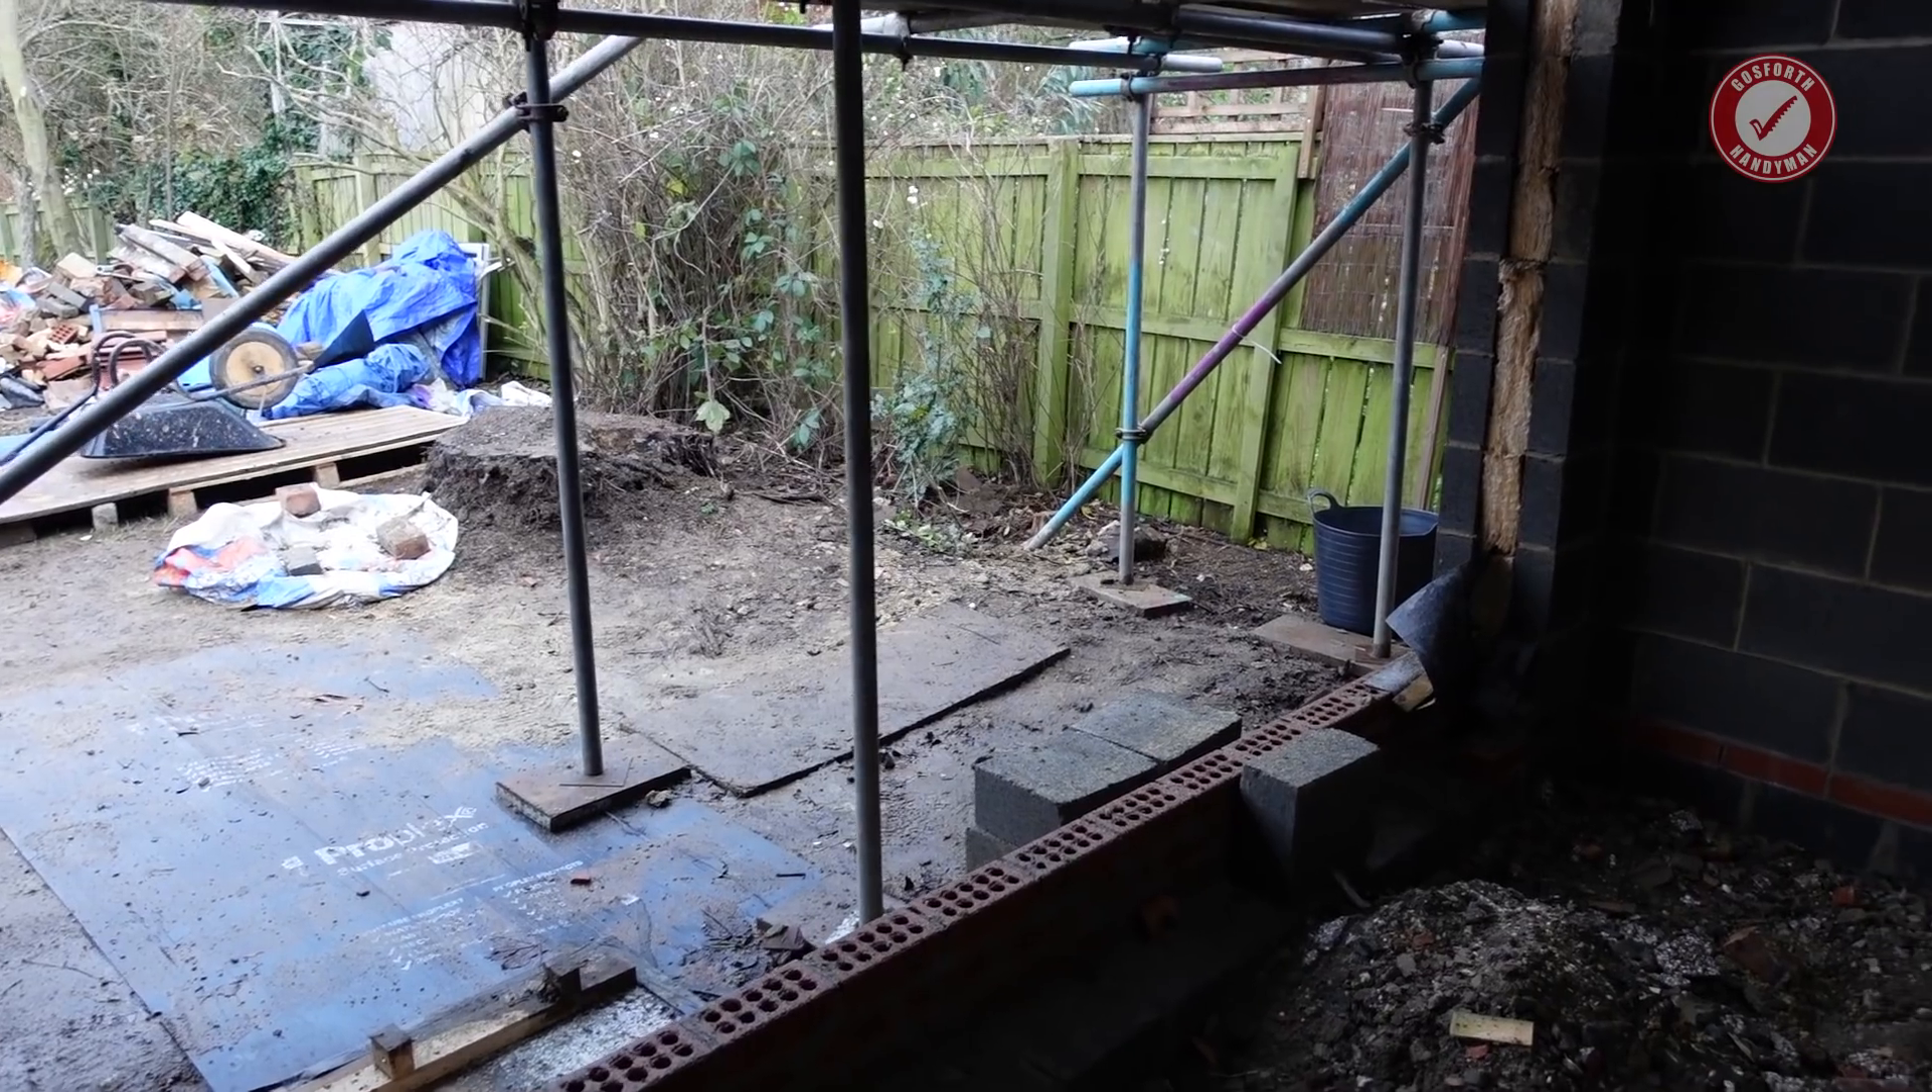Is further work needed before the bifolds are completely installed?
Yes.